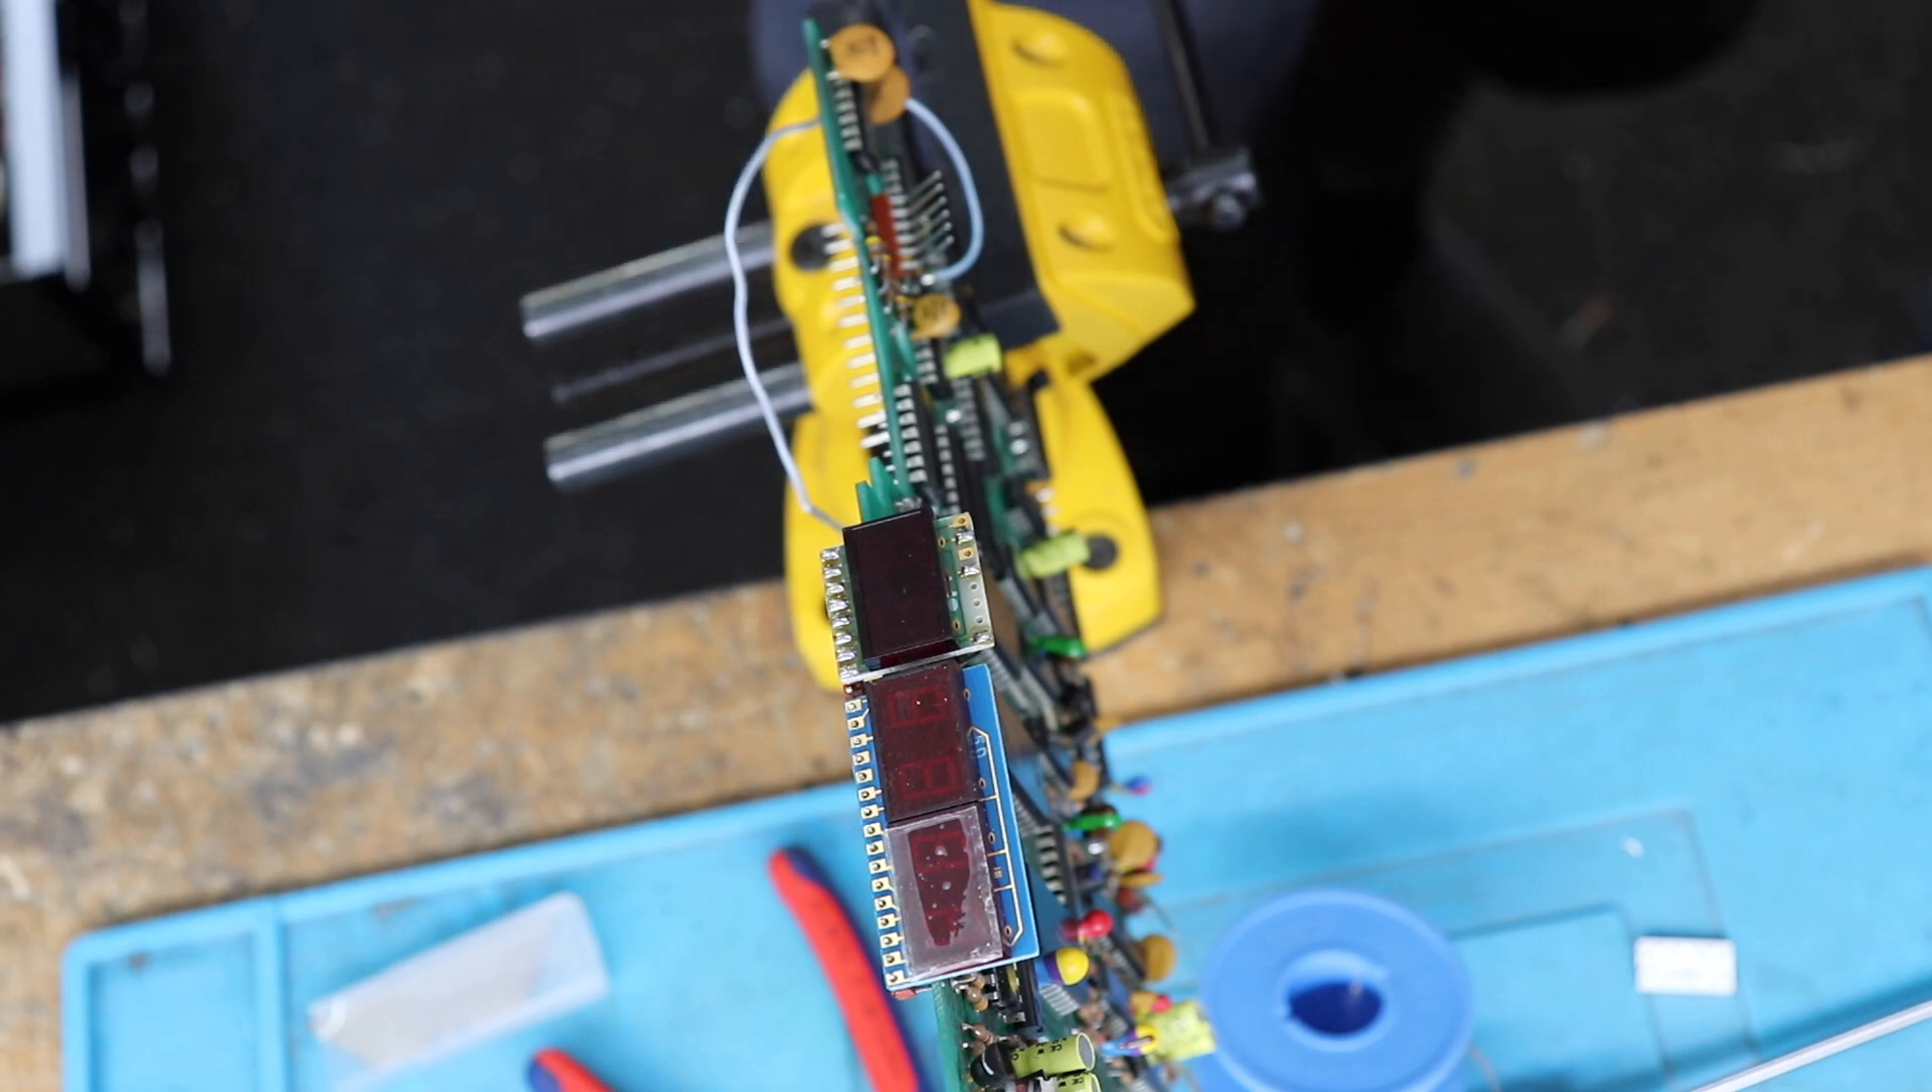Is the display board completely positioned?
Yes.